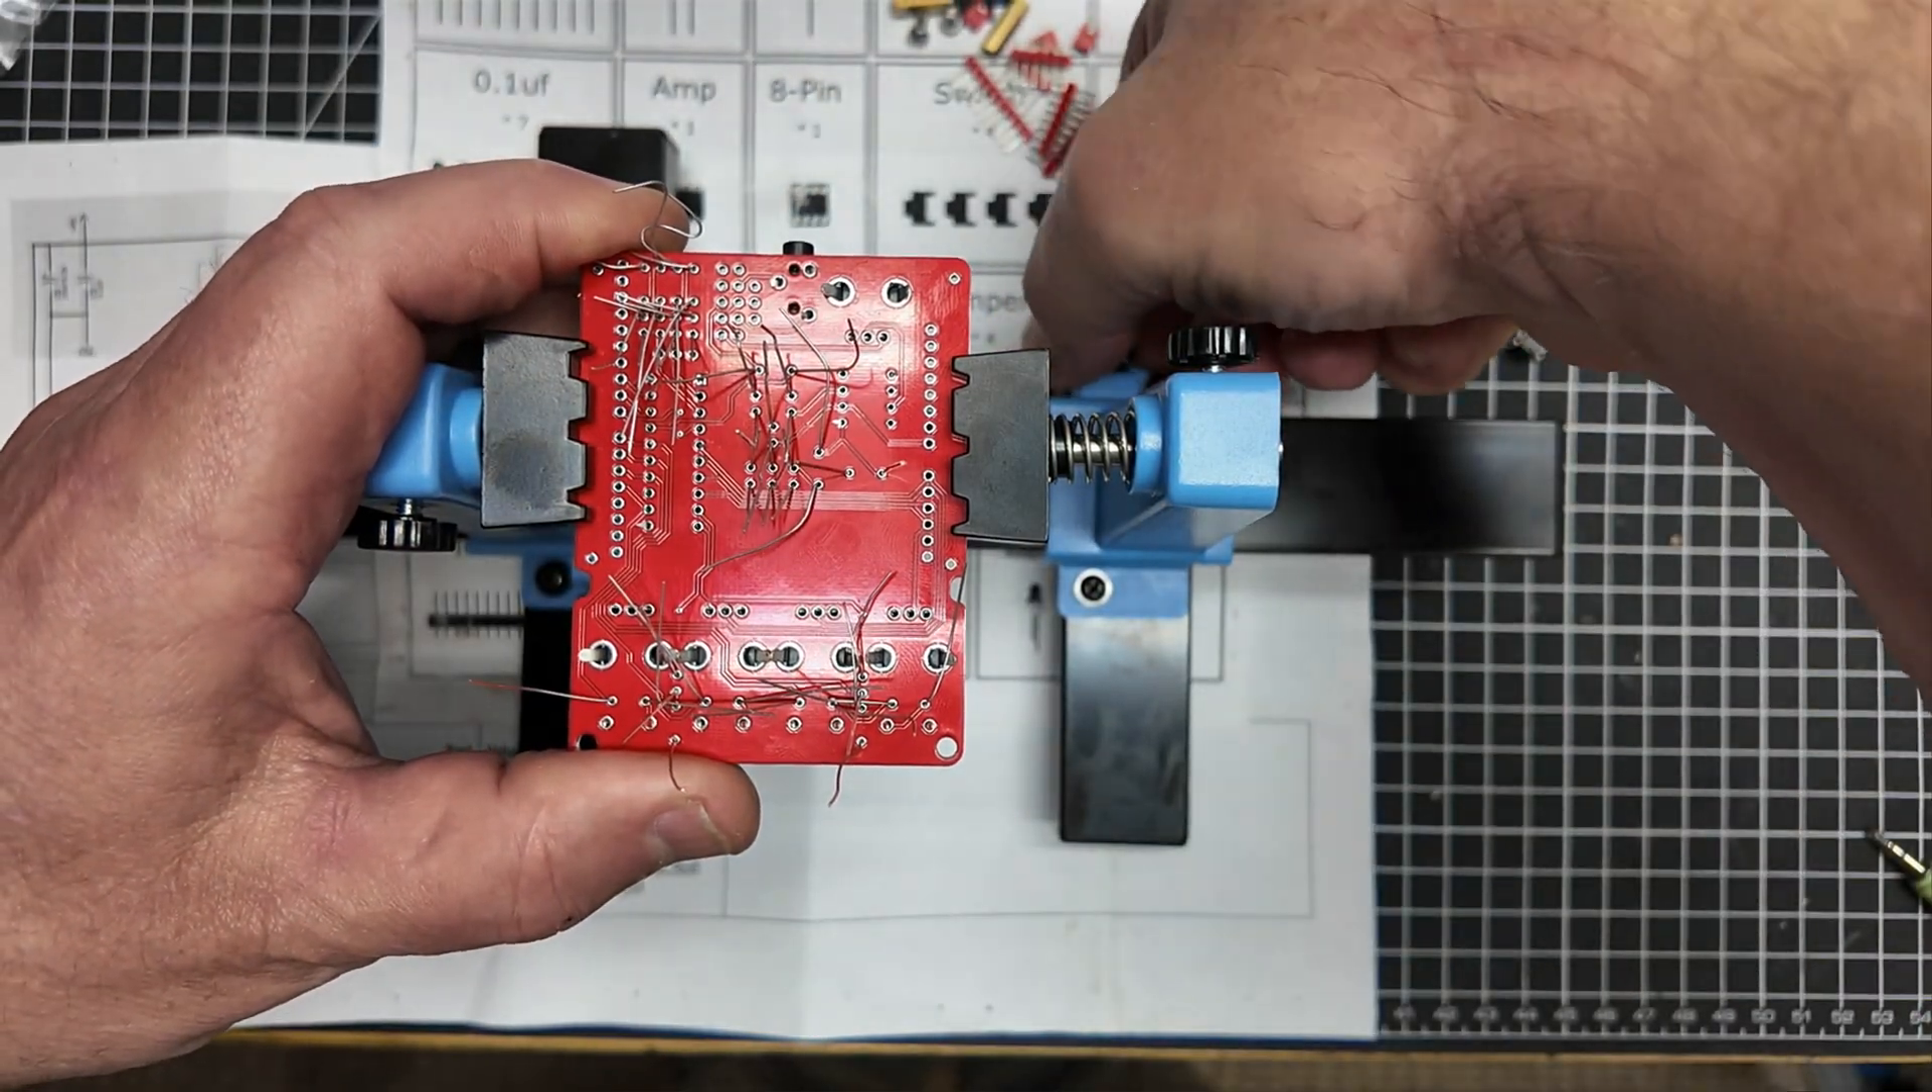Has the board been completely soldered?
No.